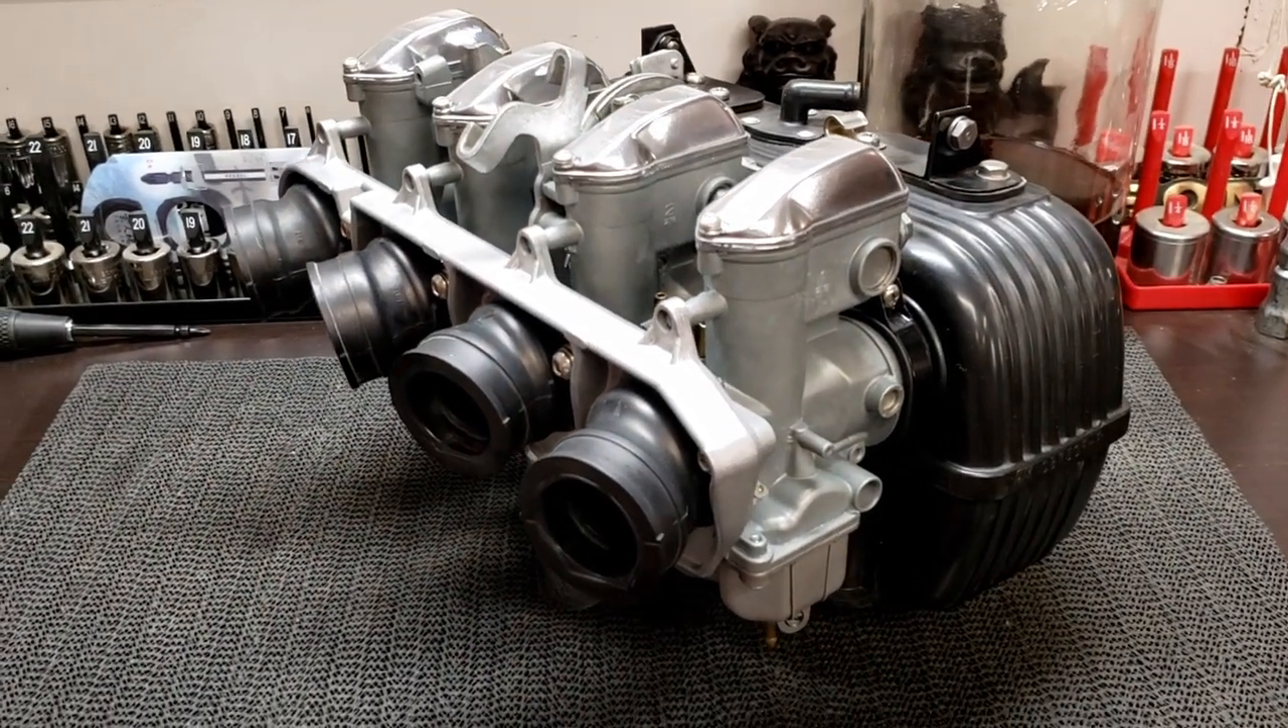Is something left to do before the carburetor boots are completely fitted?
No.